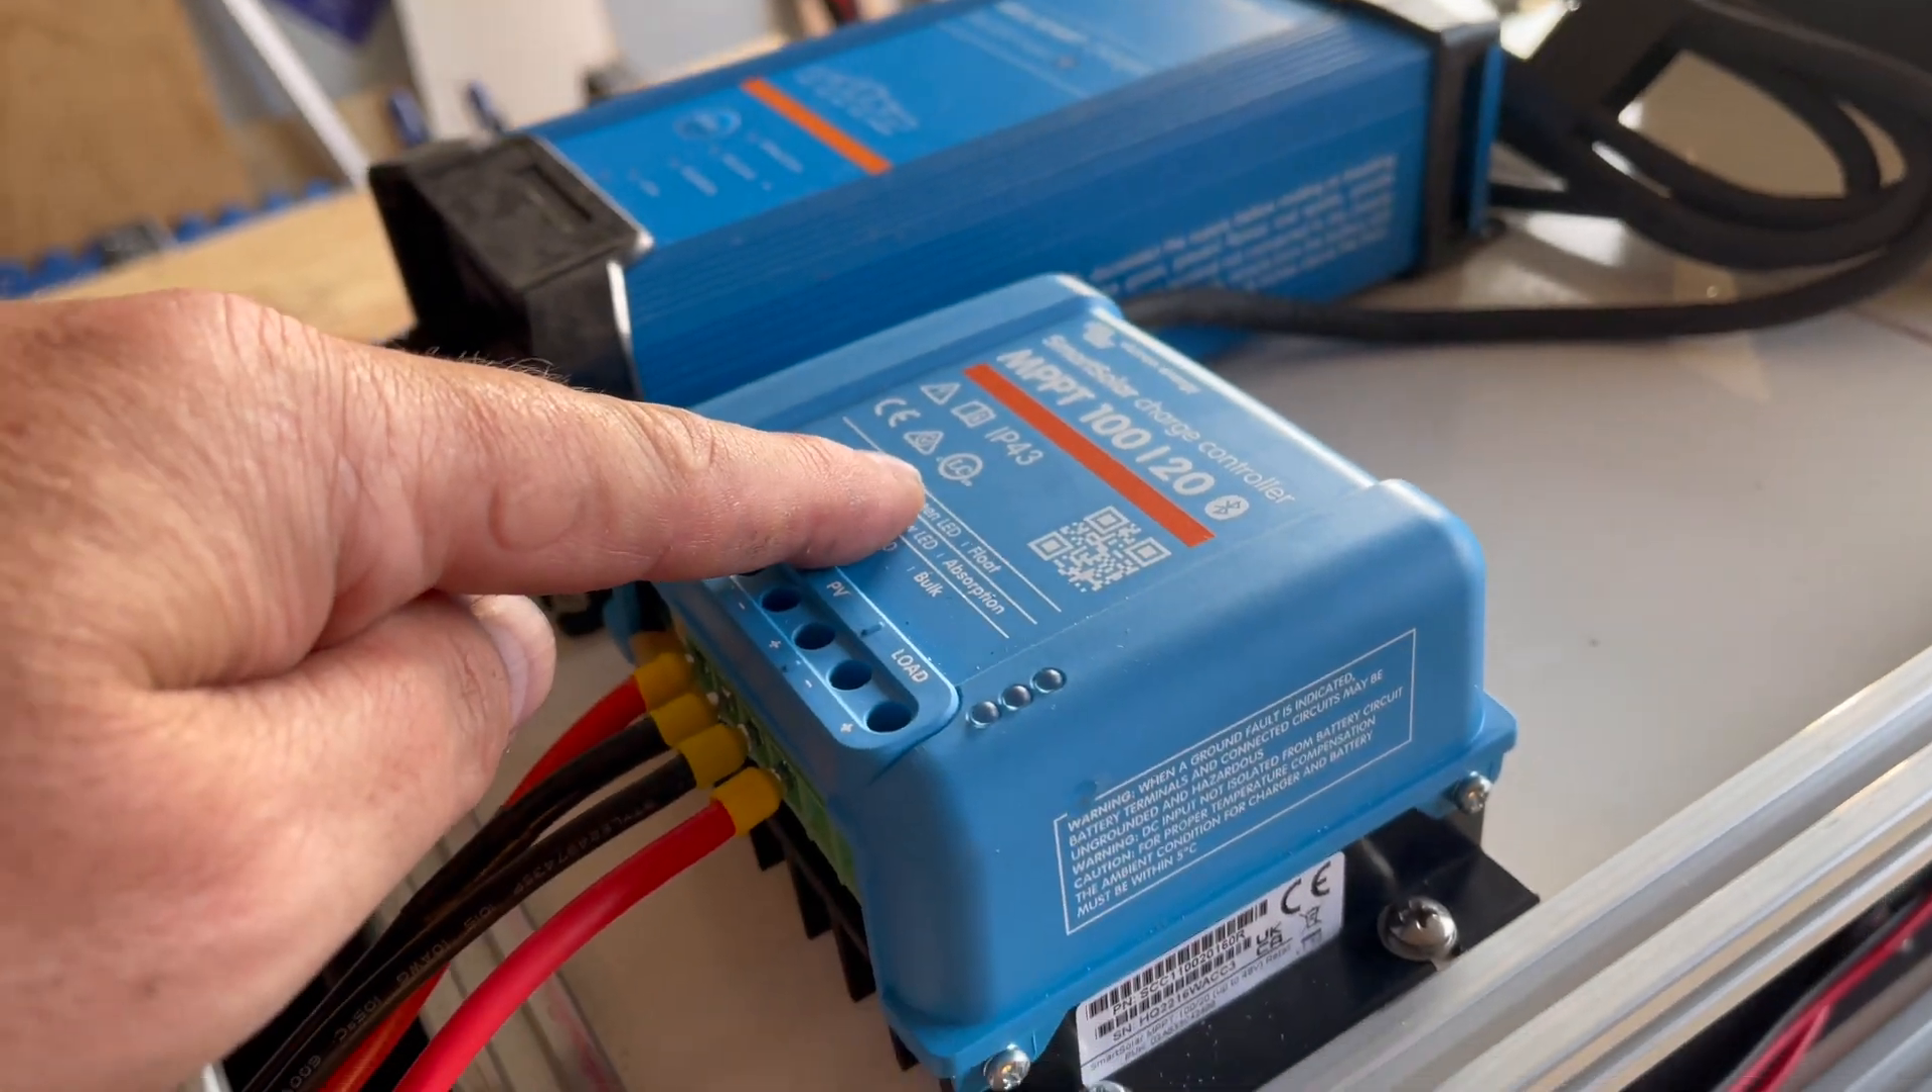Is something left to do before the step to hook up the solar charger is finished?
No.